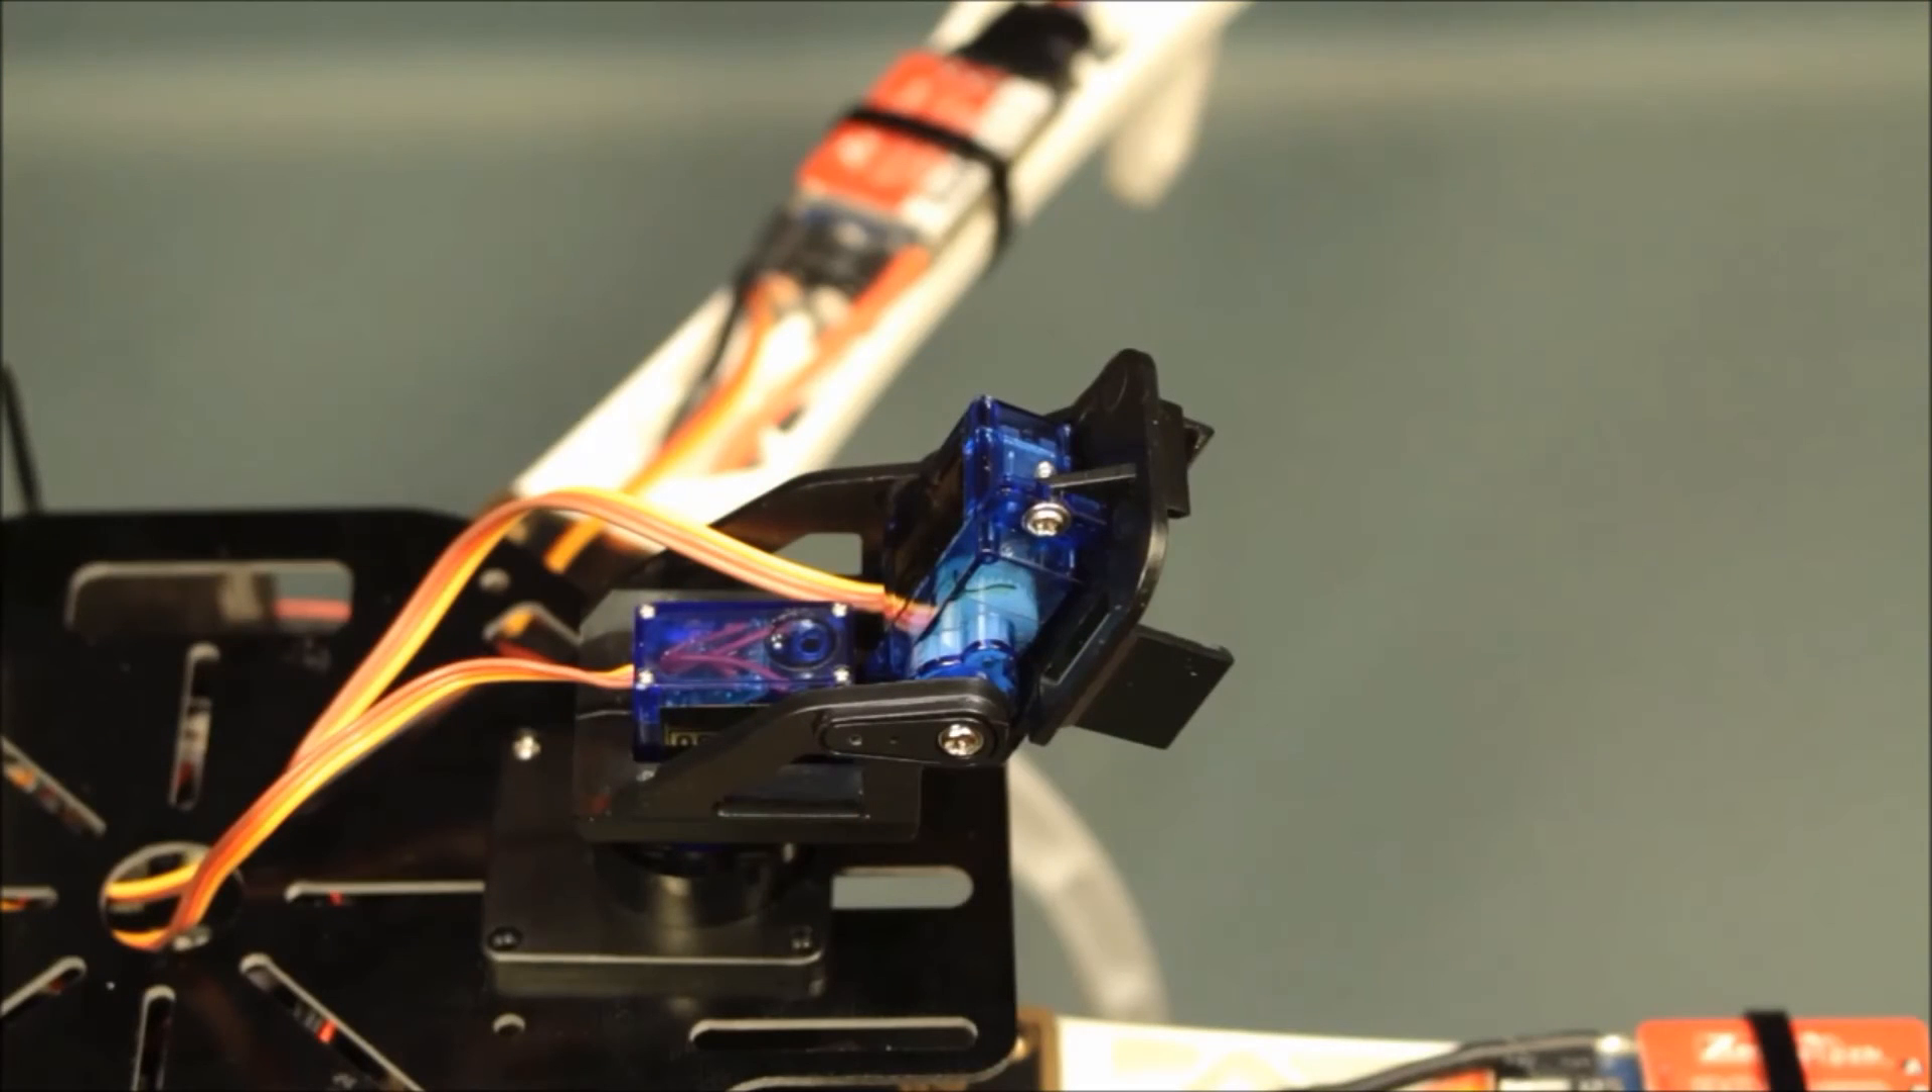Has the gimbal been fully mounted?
Yes.